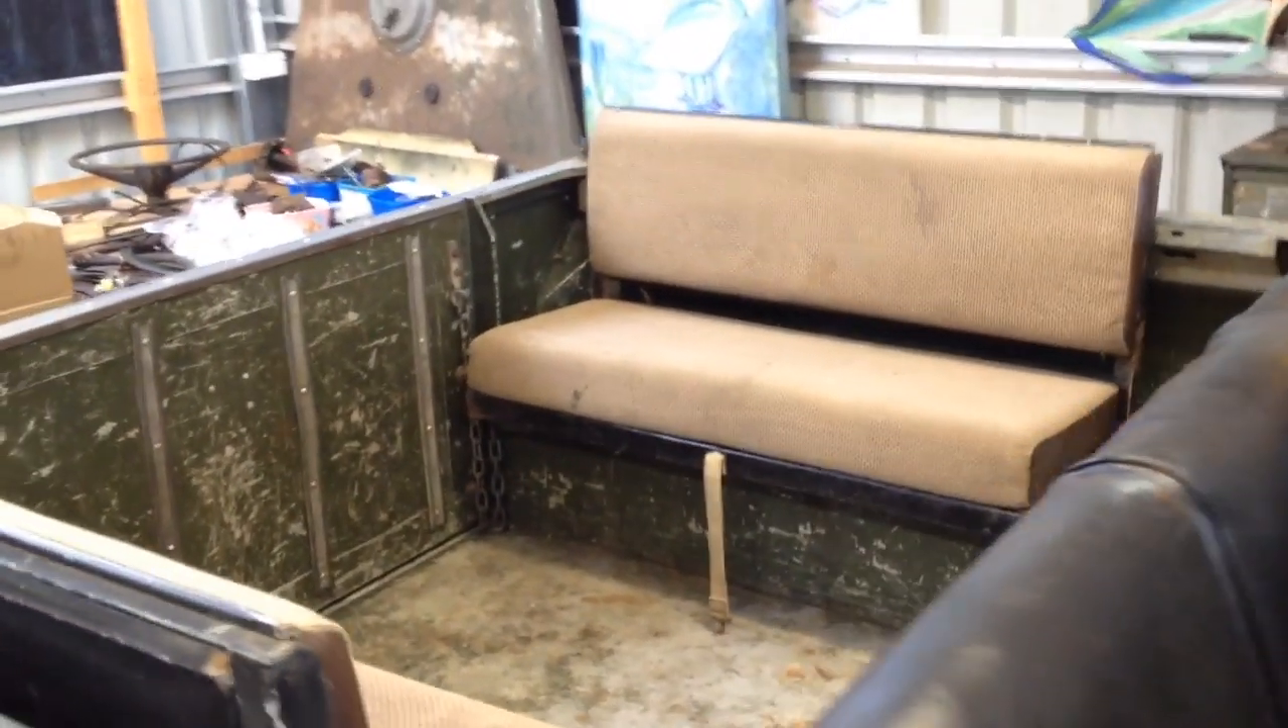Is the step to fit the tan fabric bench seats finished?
Yes.